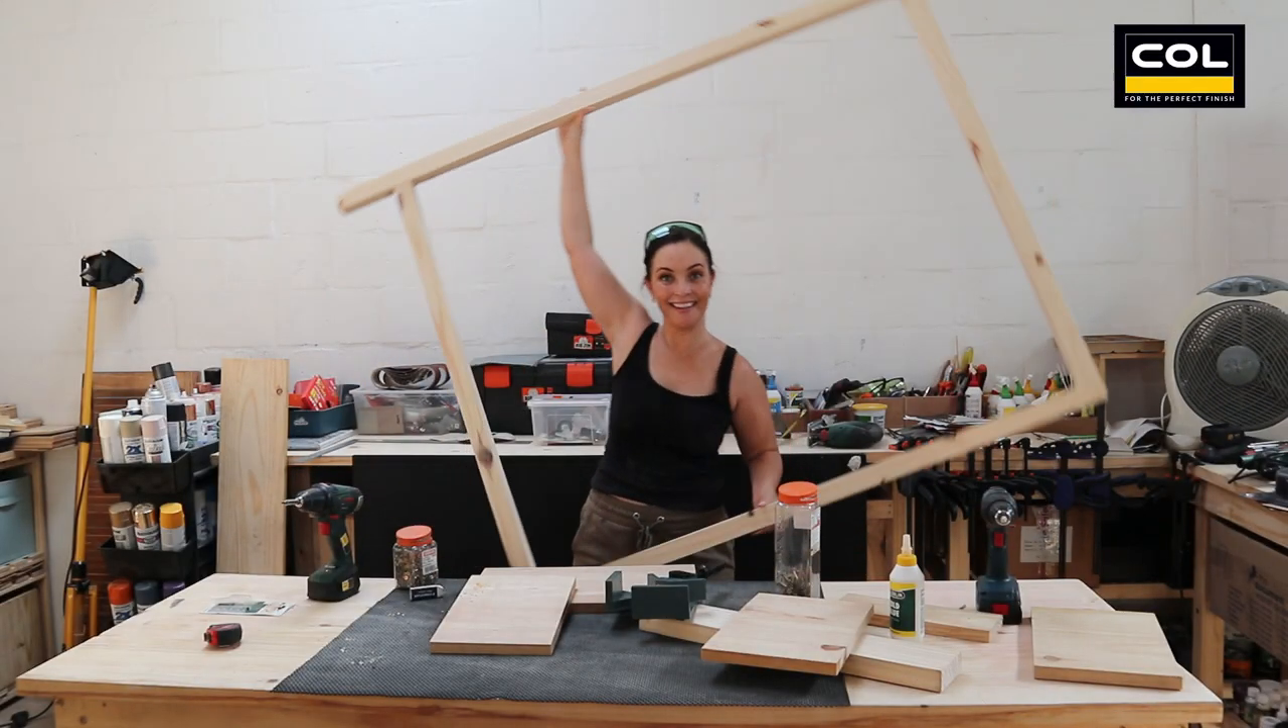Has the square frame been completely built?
Yes.